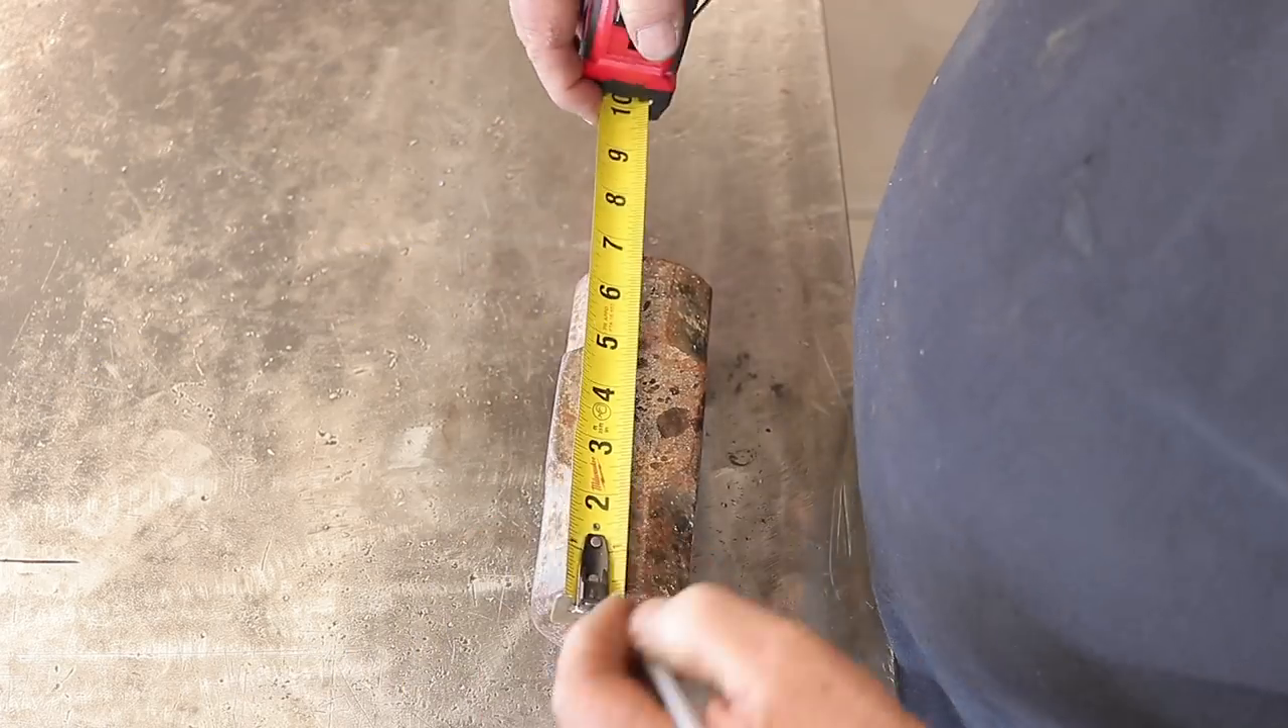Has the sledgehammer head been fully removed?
Yes.